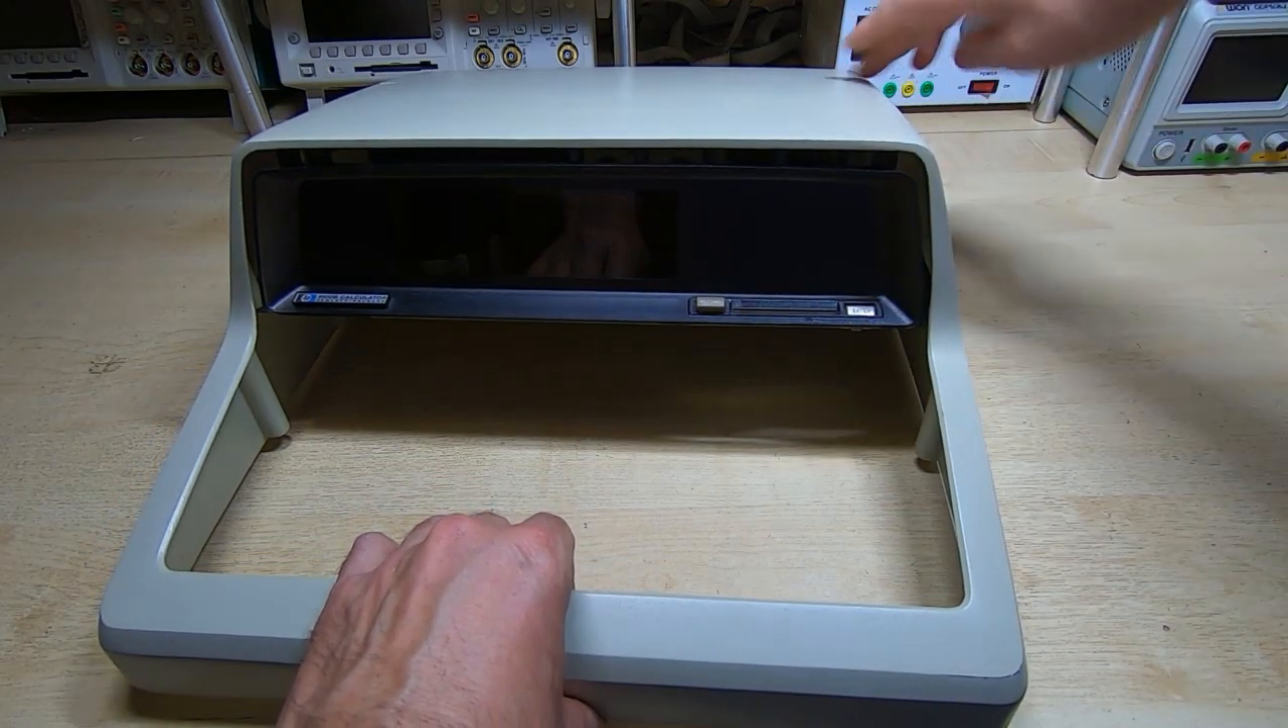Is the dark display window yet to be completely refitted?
No.